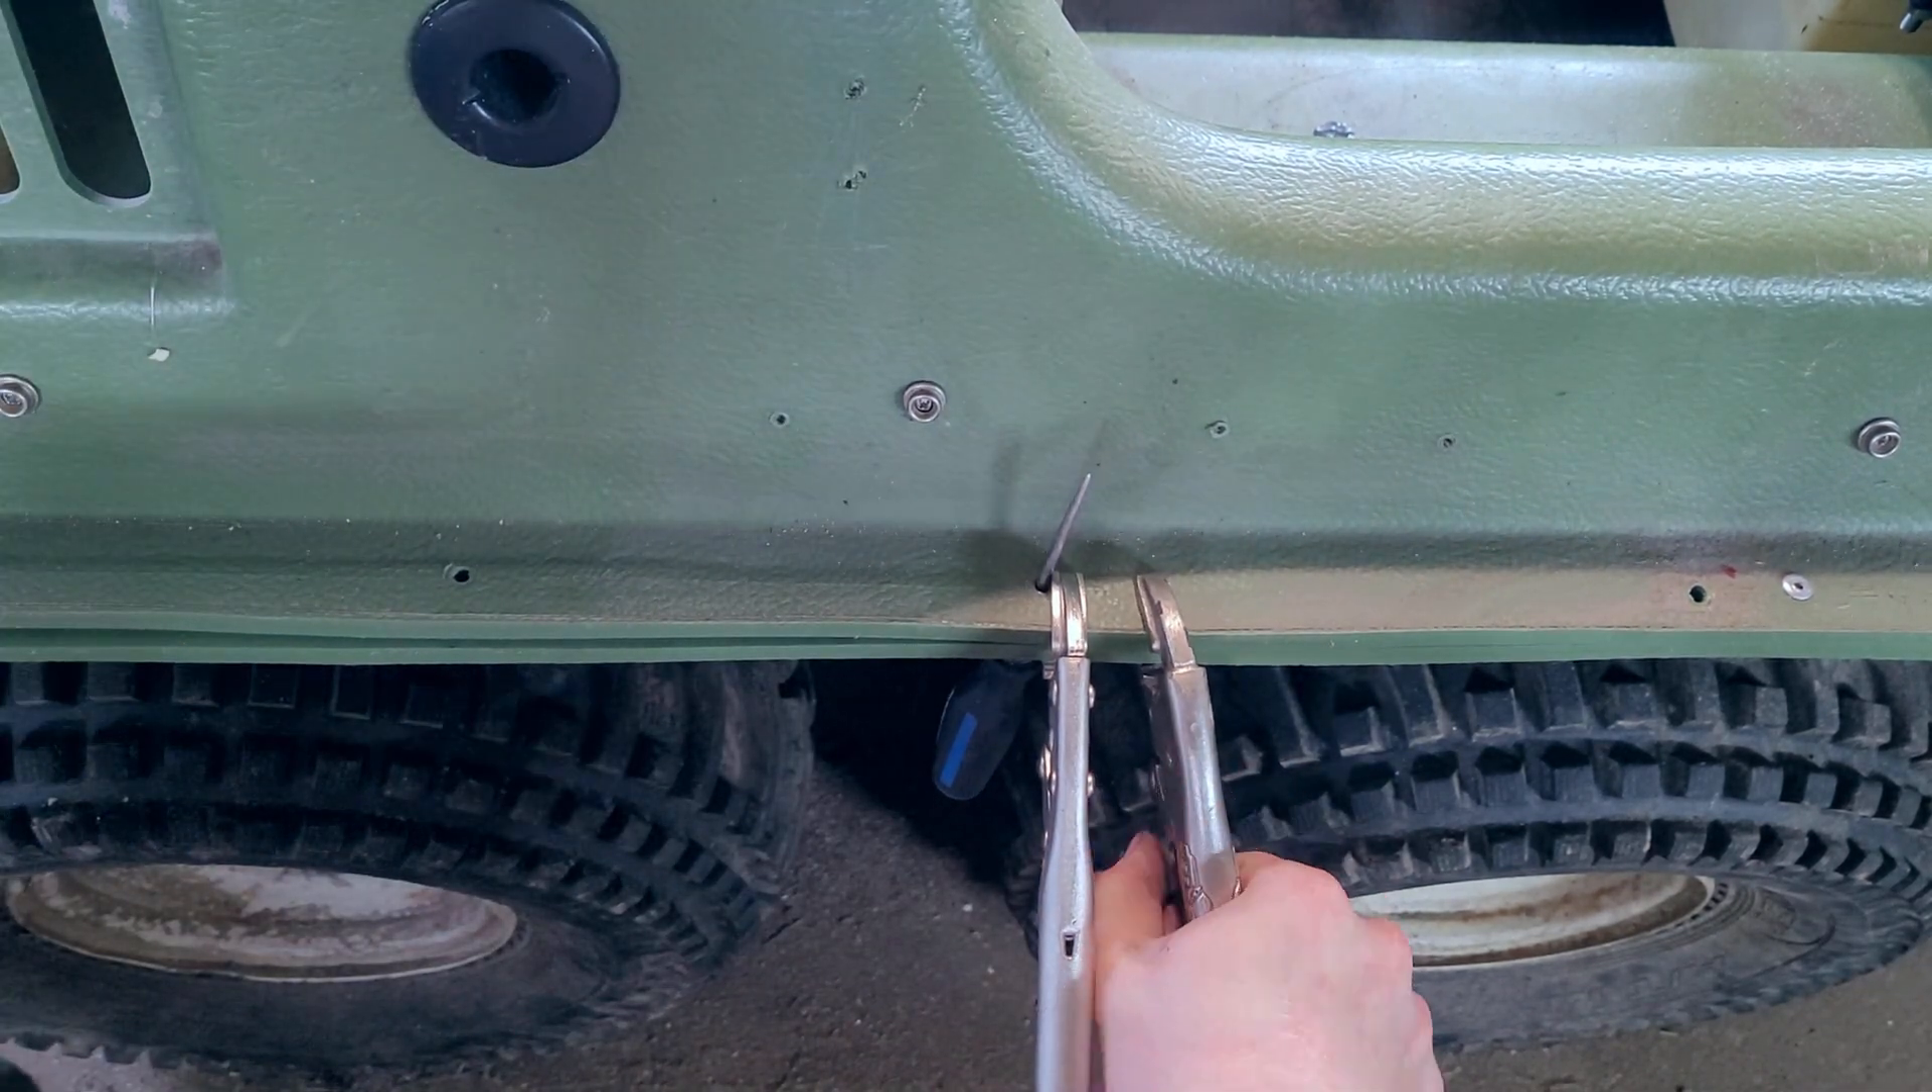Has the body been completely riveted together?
No.